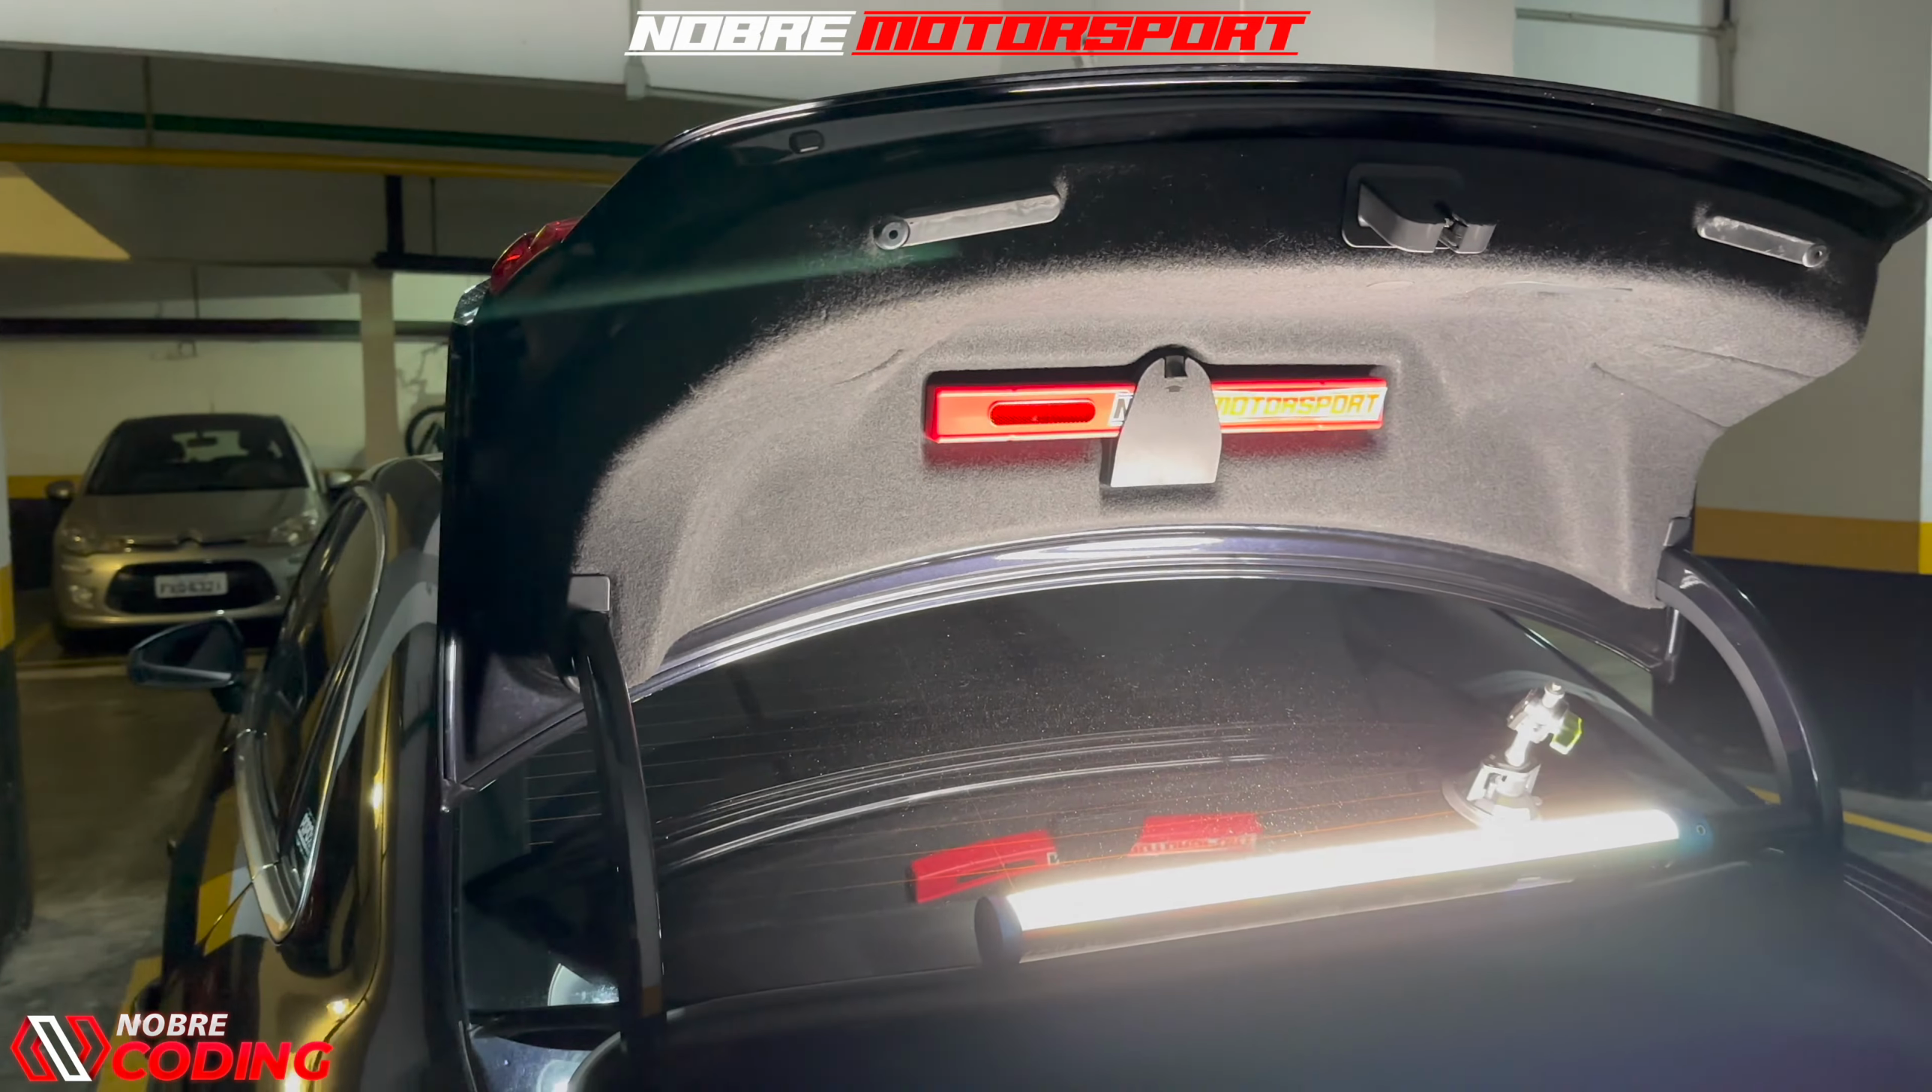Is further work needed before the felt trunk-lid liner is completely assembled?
No.